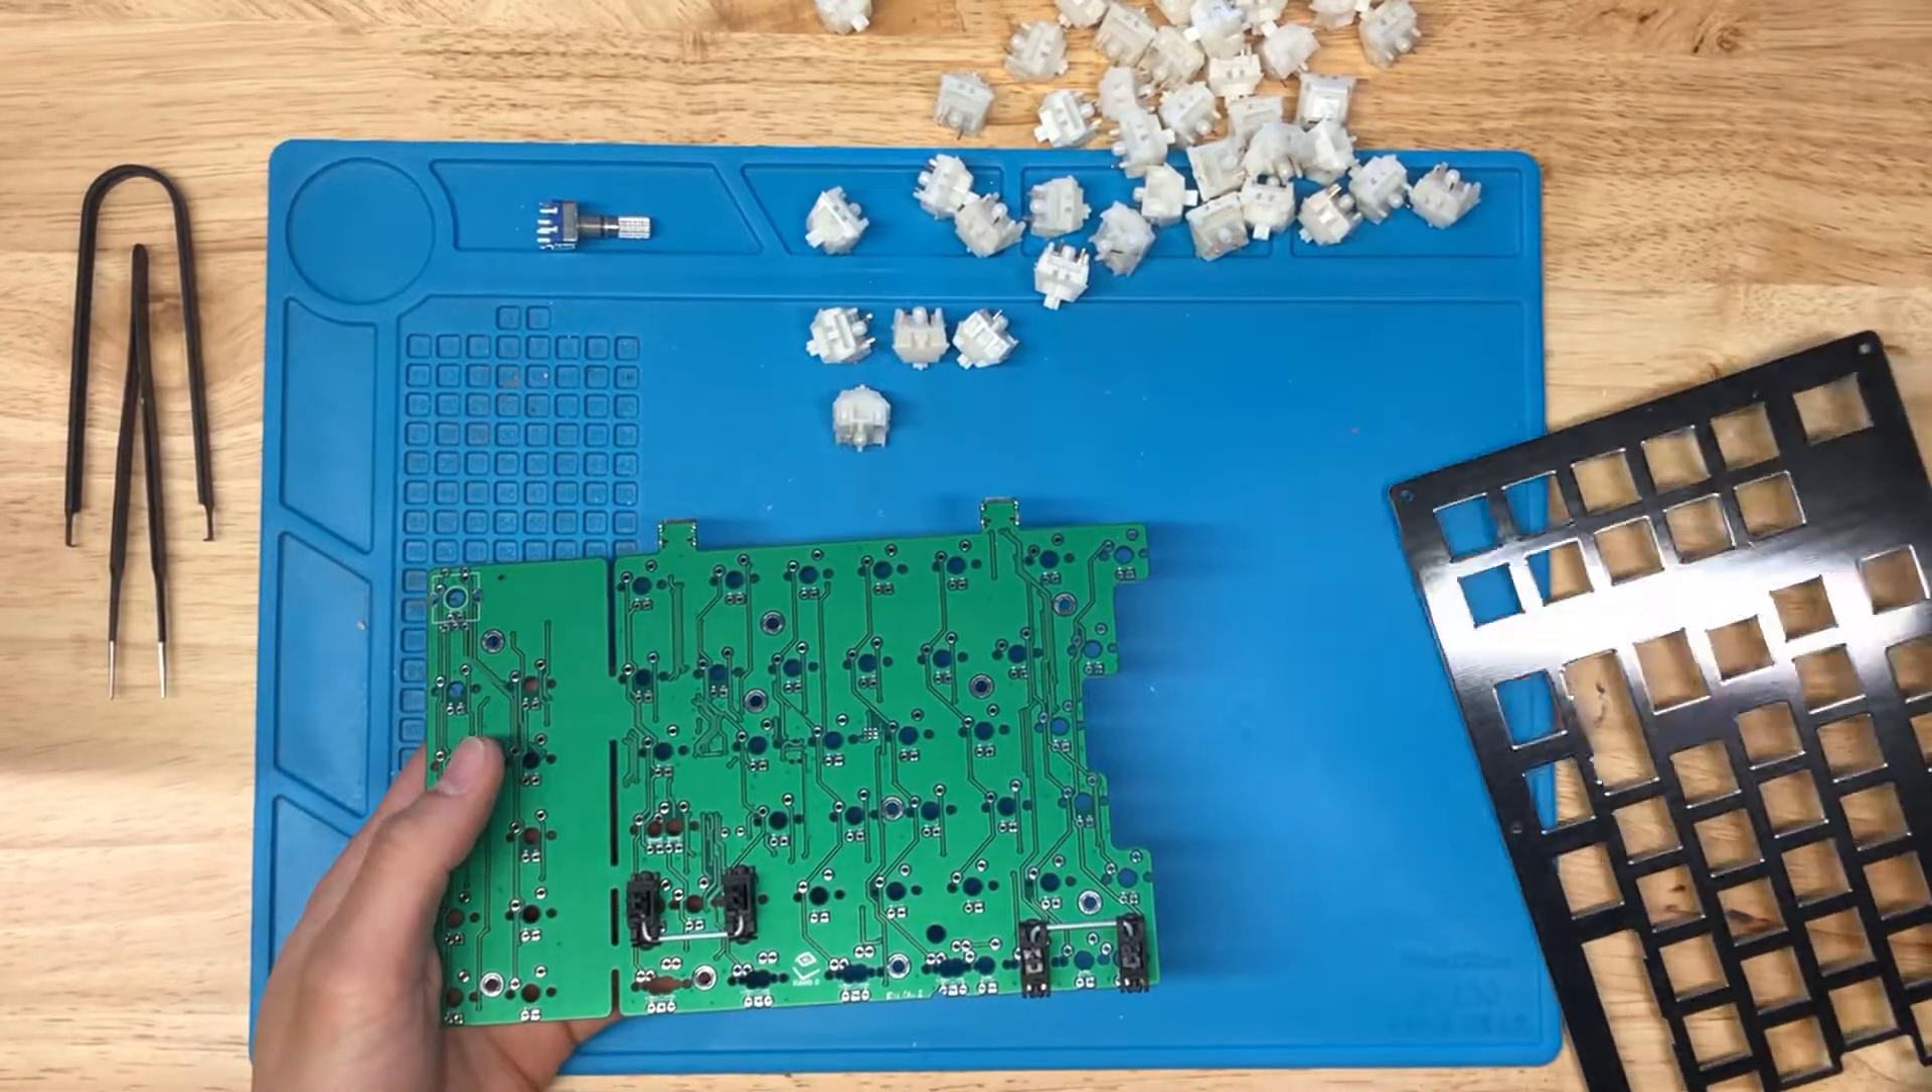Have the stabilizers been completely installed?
Yes.